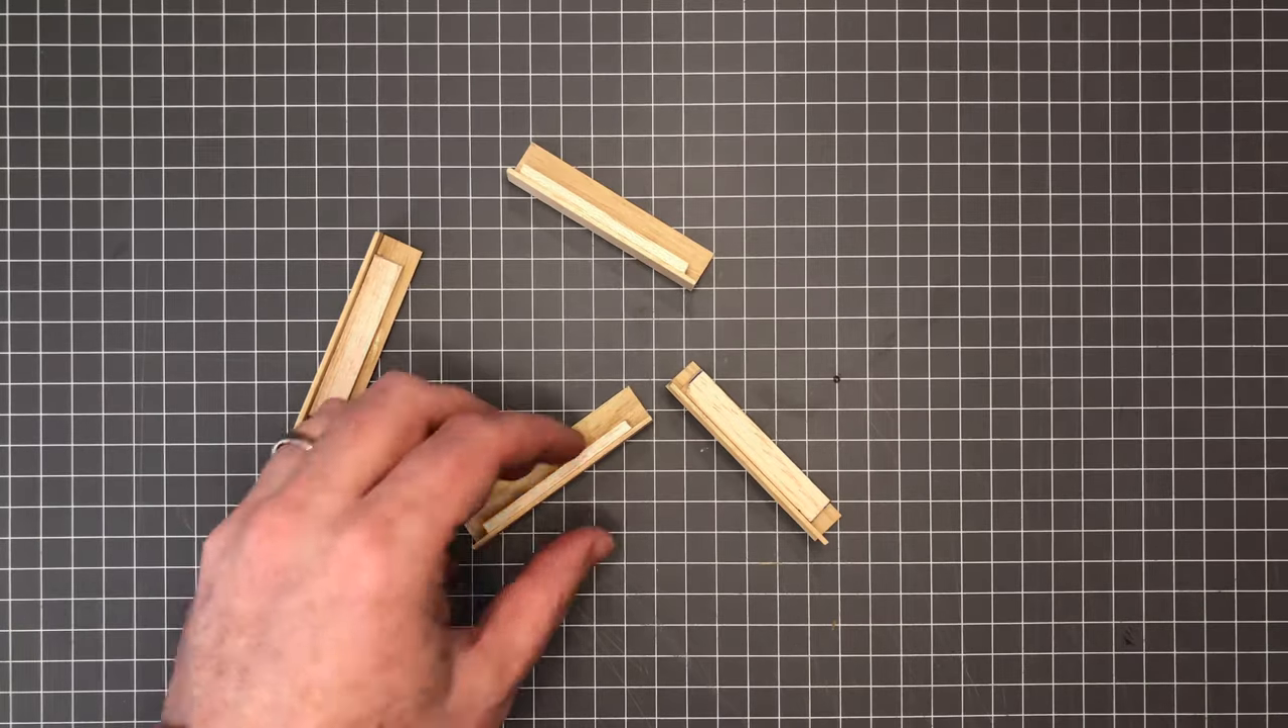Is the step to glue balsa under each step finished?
Yes.